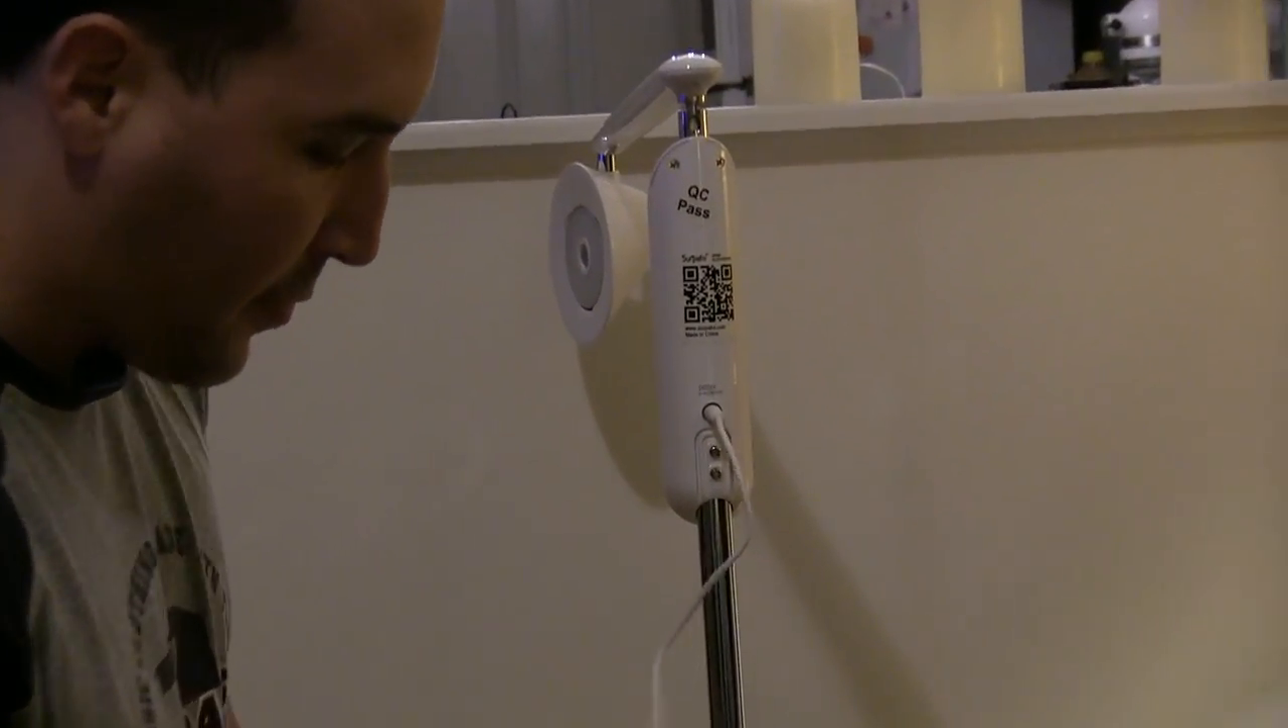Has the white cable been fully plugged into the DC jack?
Yes.